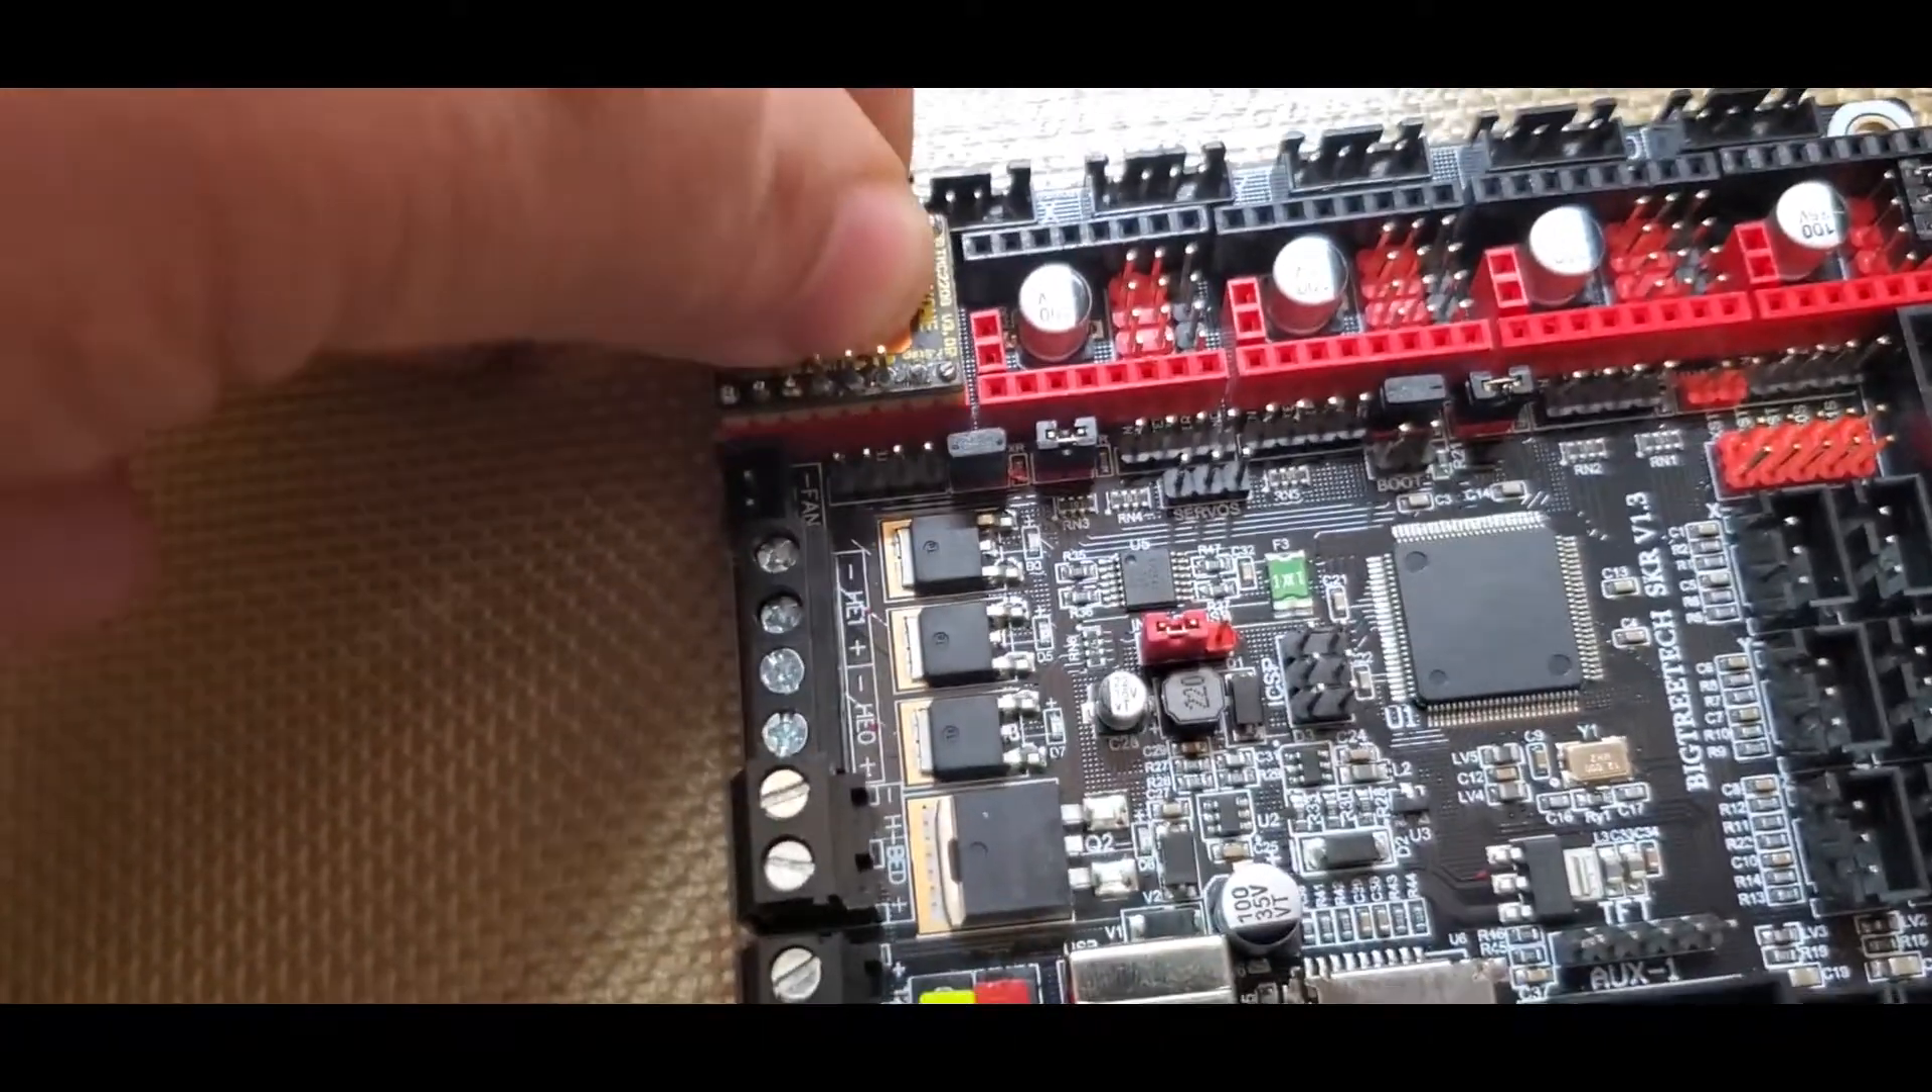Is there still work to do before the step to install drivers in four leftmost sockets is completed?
Yes.